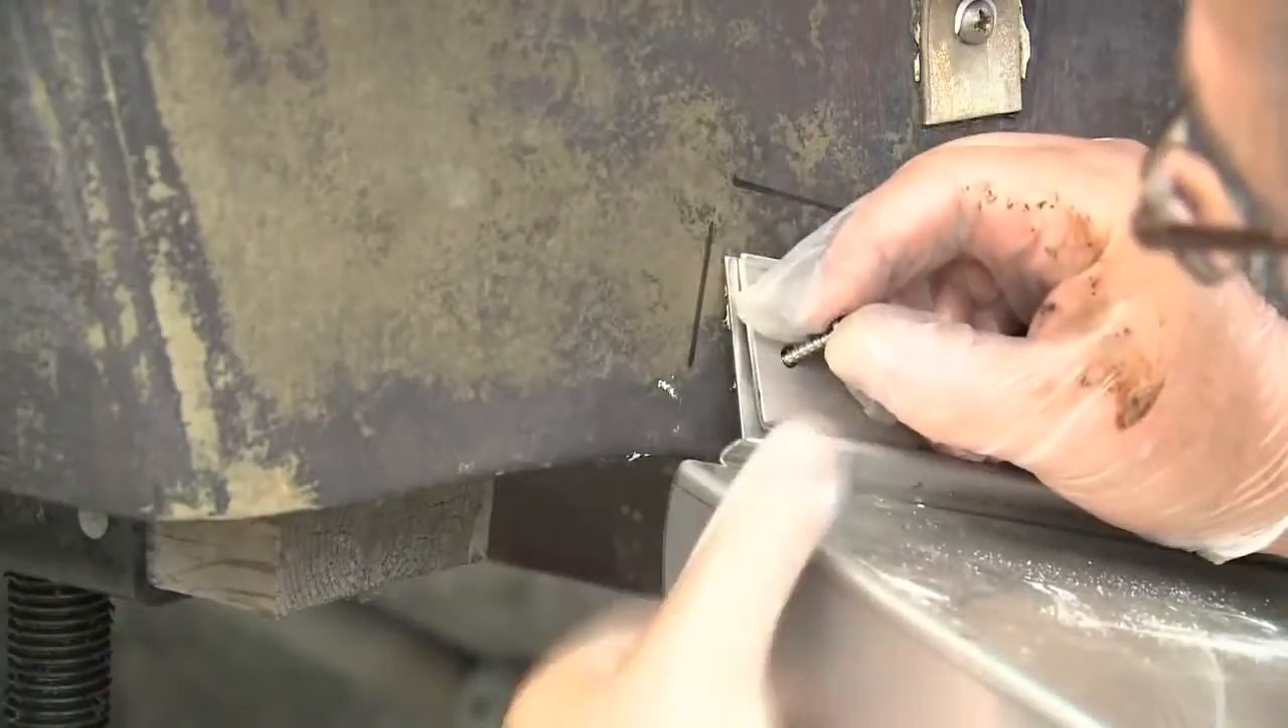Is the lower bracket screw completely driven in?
No.